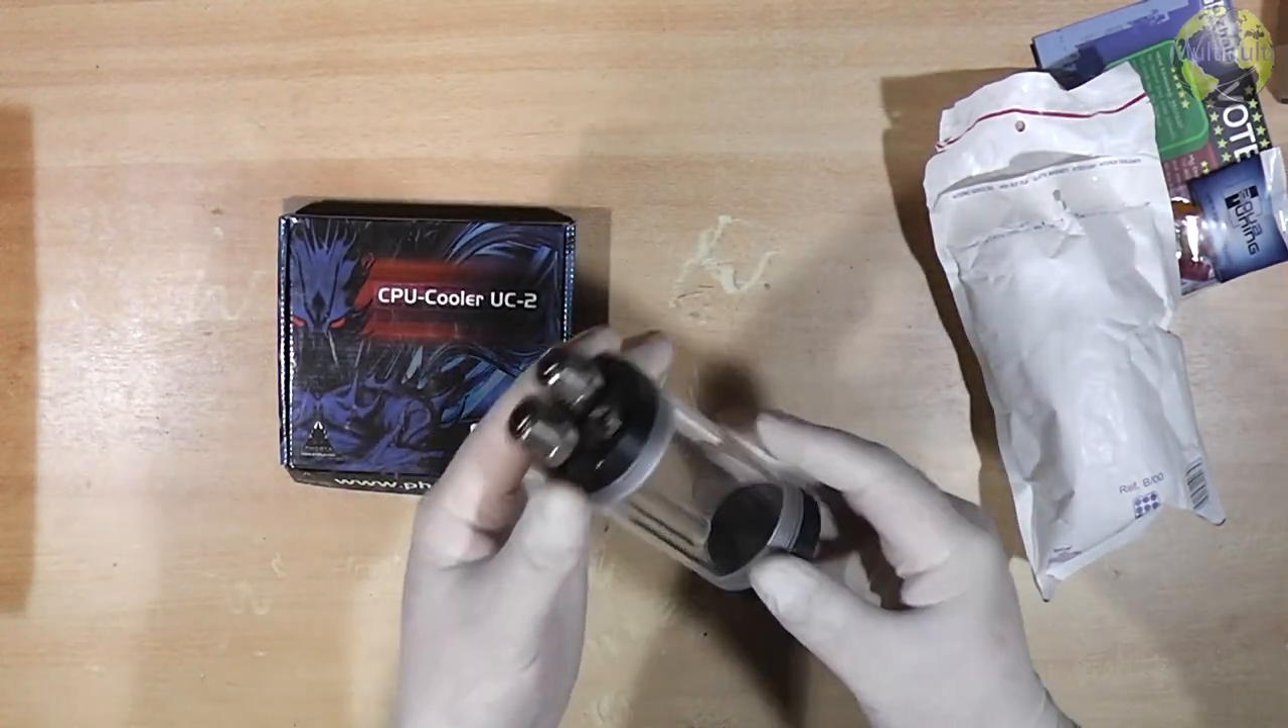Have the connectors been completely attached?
Yes.